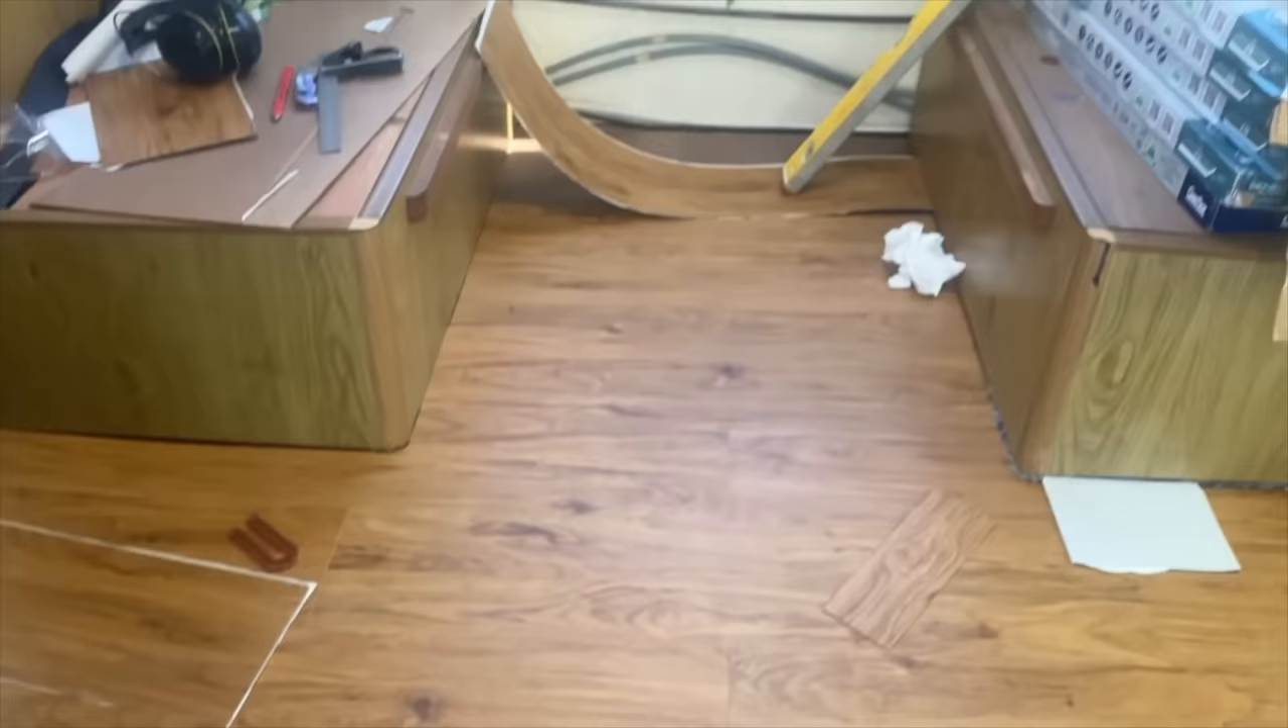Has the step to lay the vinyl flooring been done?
No.